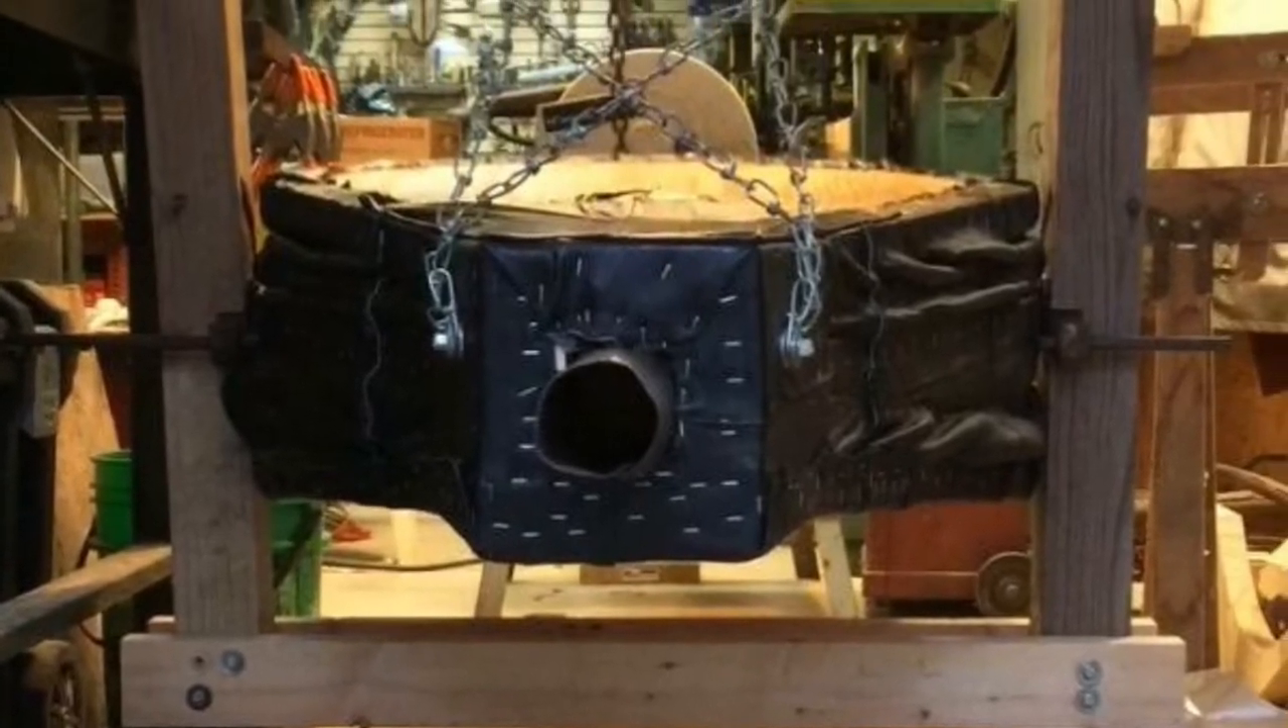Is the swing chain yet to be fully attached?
No.